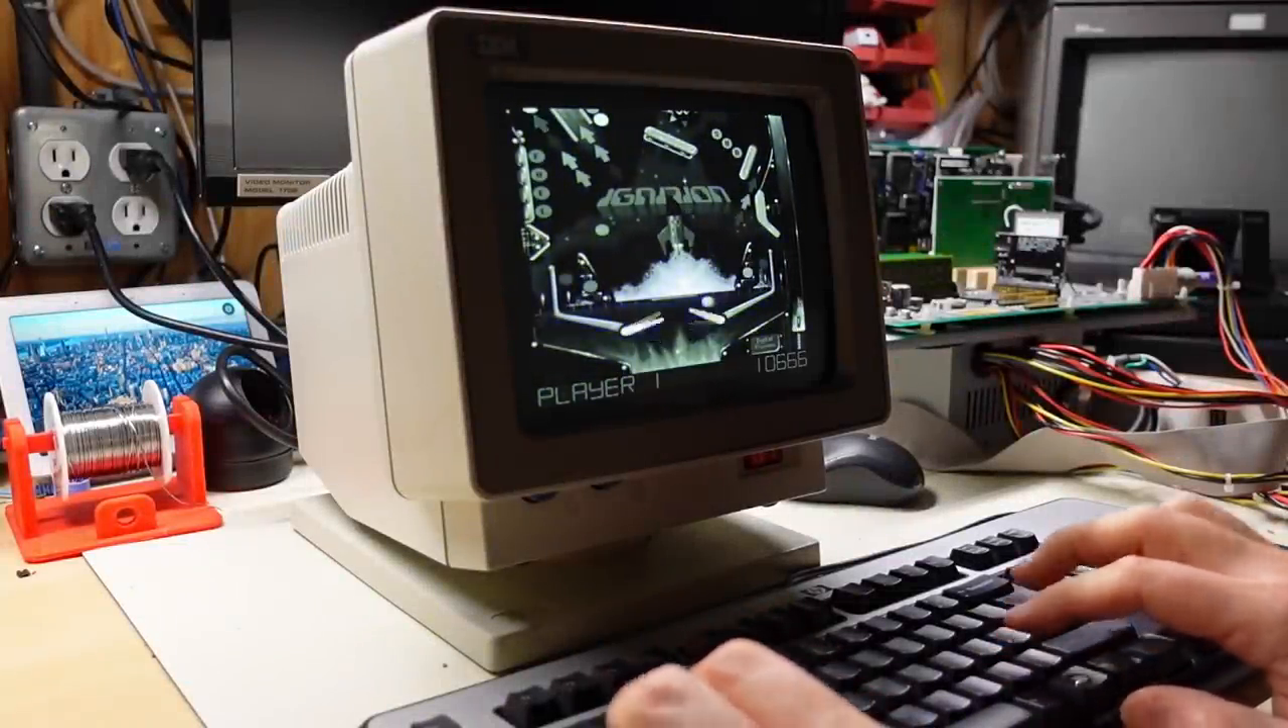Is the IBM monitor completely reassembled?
Yes.